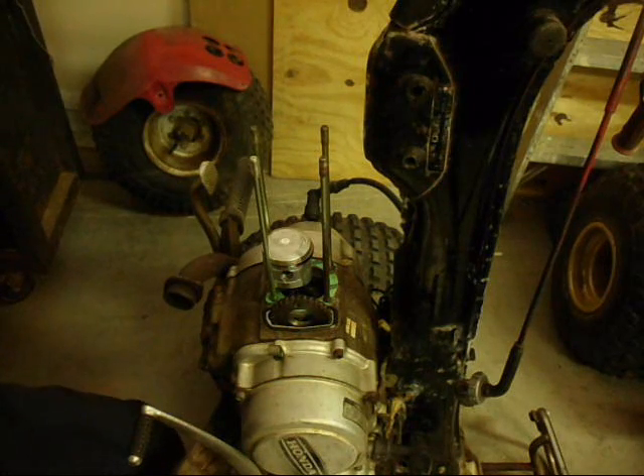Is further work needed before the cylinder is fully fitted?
Yes.